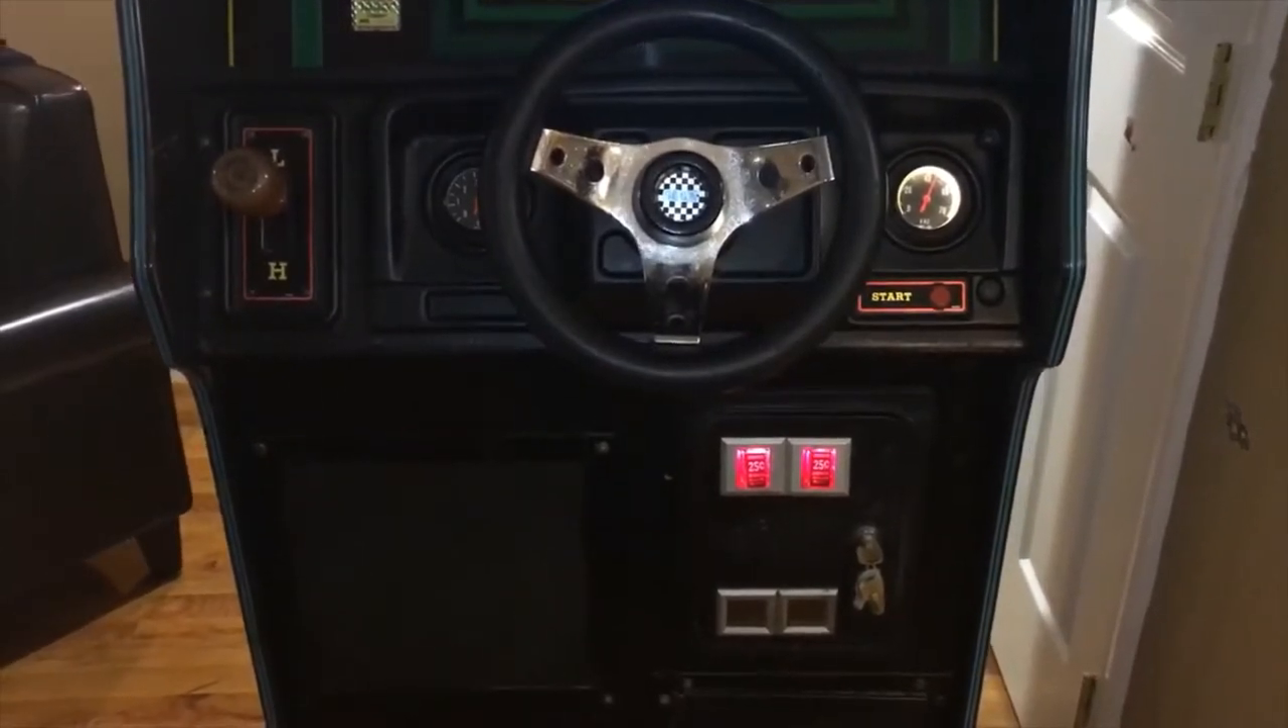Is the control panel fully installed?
Yes.